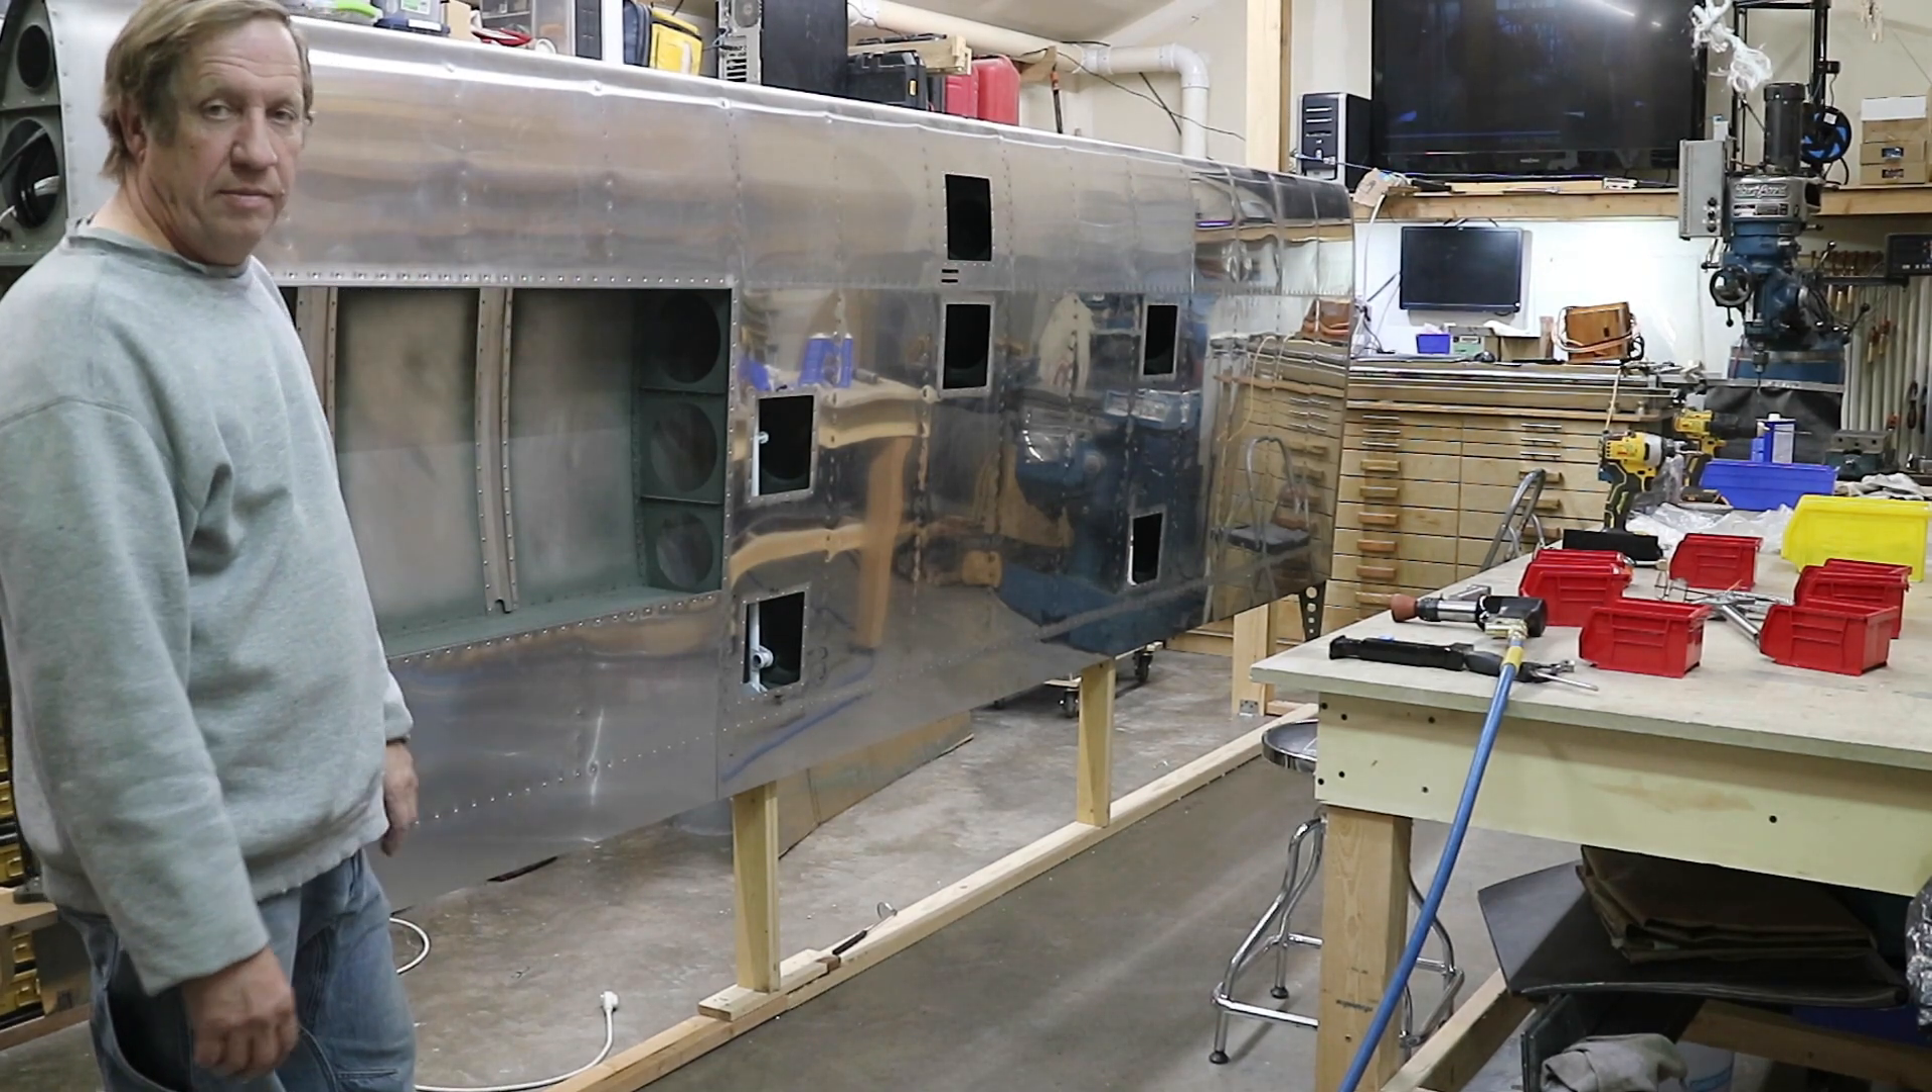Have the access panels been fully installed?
No.